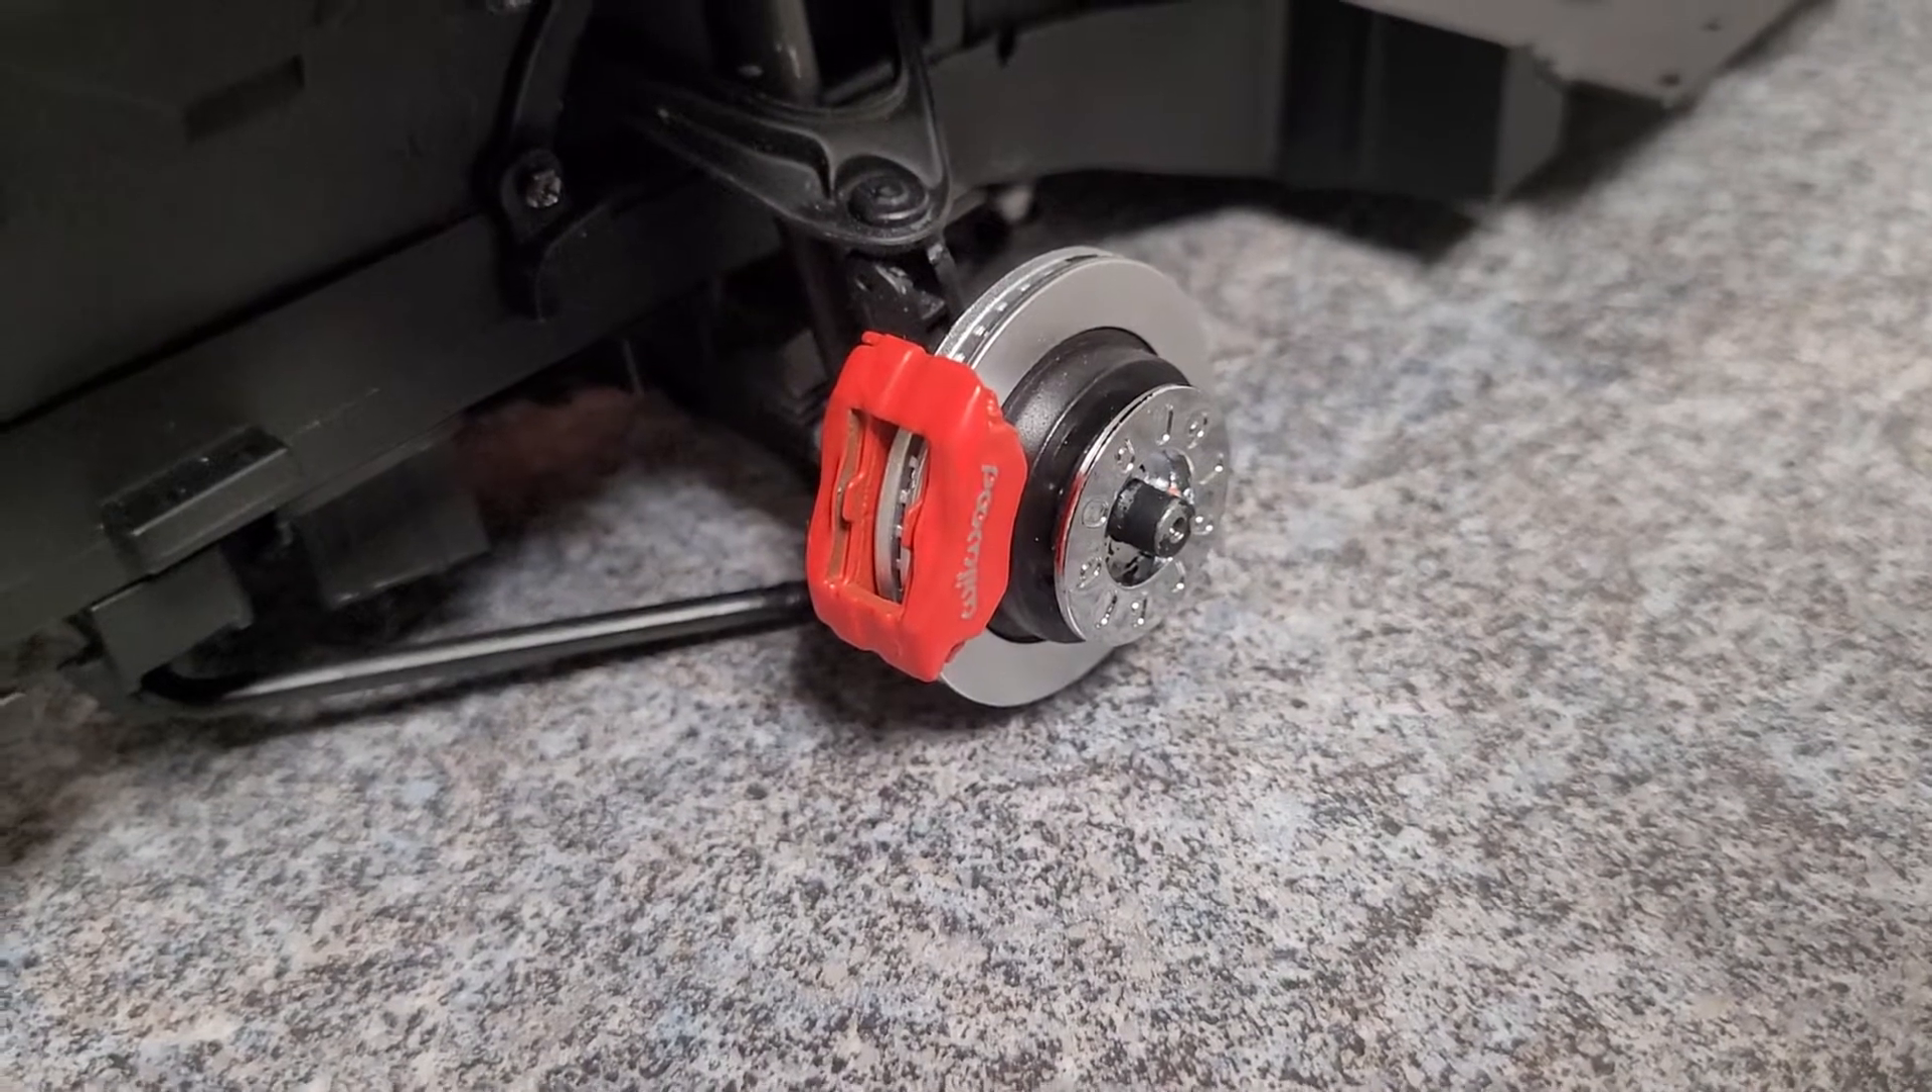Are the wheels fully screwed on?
No.